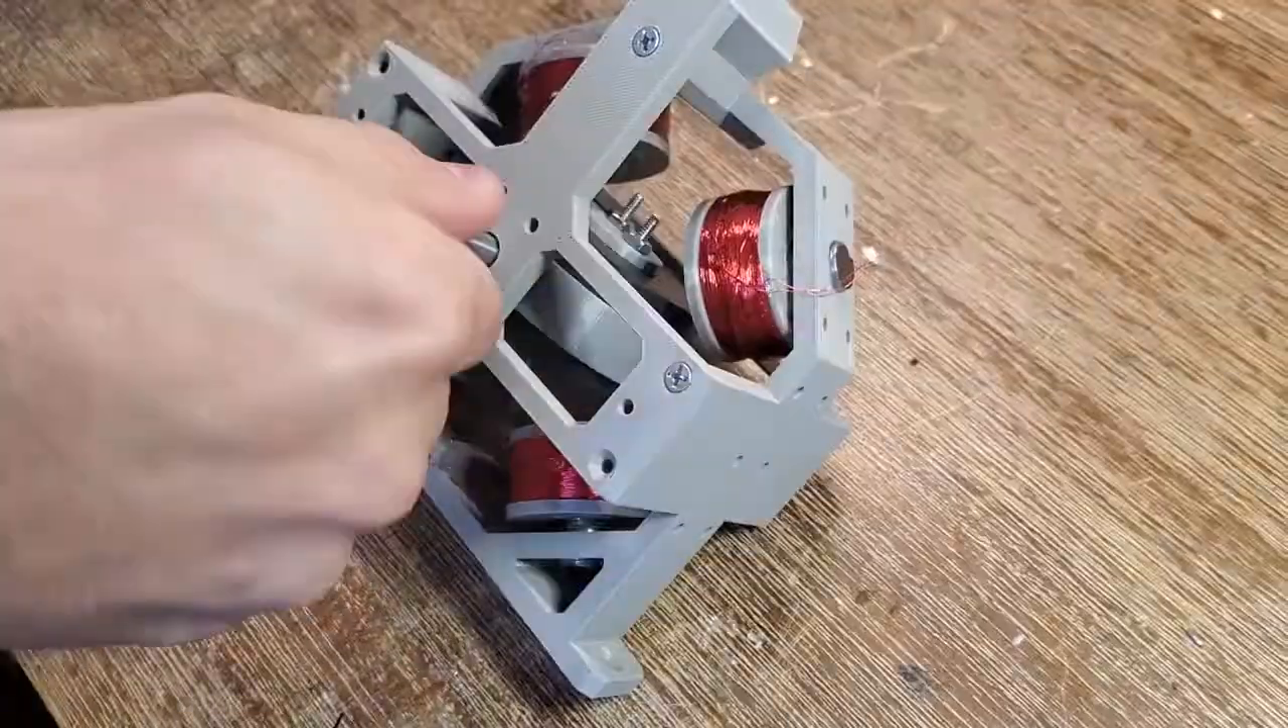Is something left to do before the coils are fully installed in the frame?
No.